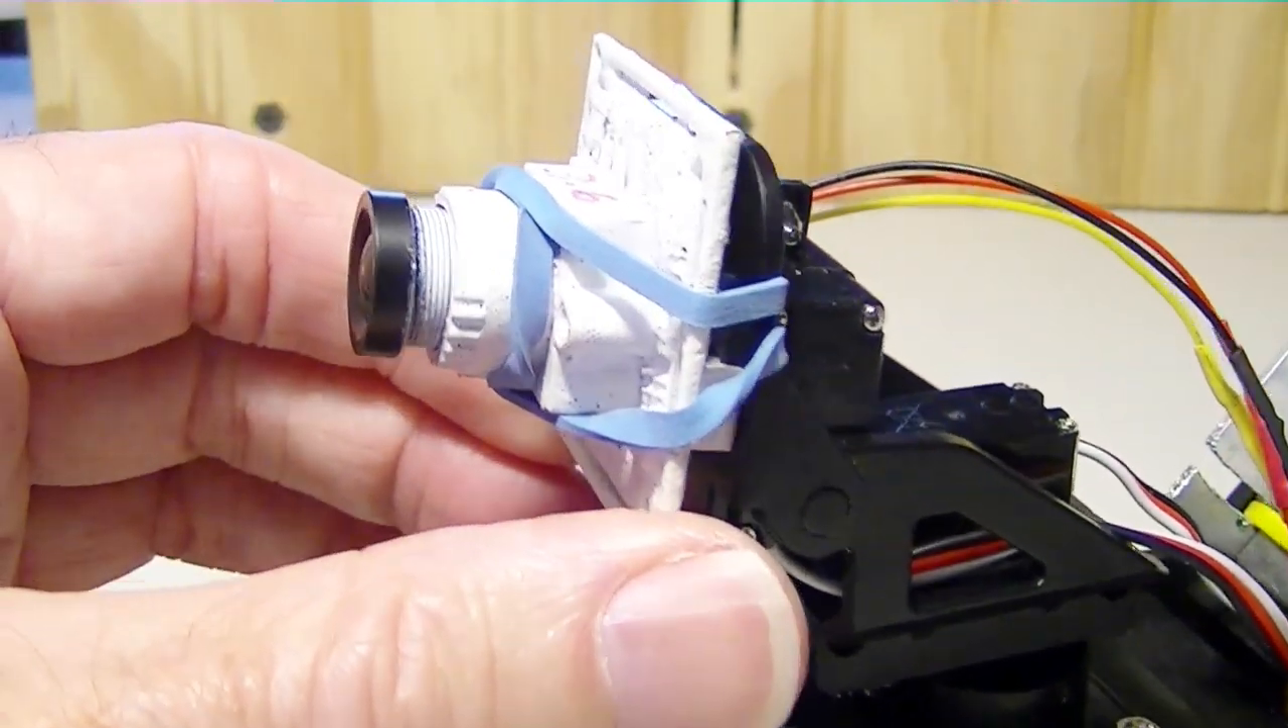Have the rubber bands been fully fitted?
Yes.